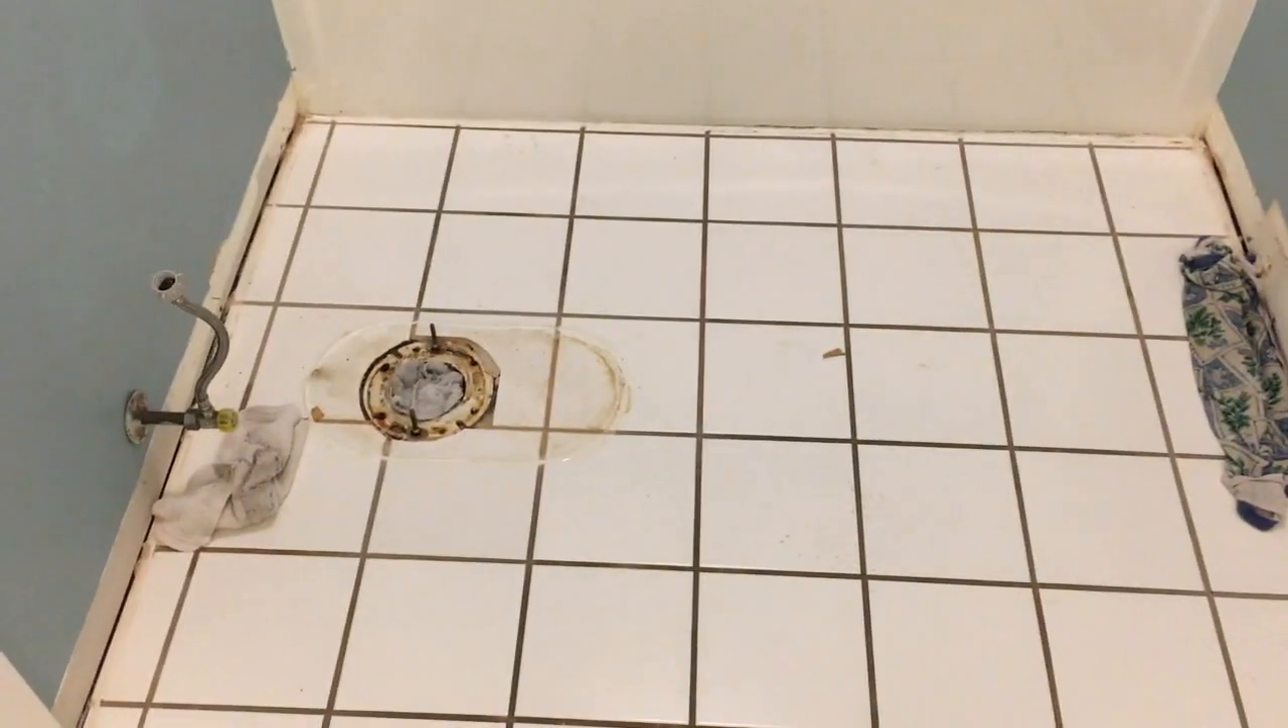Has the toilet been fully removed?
Yes.